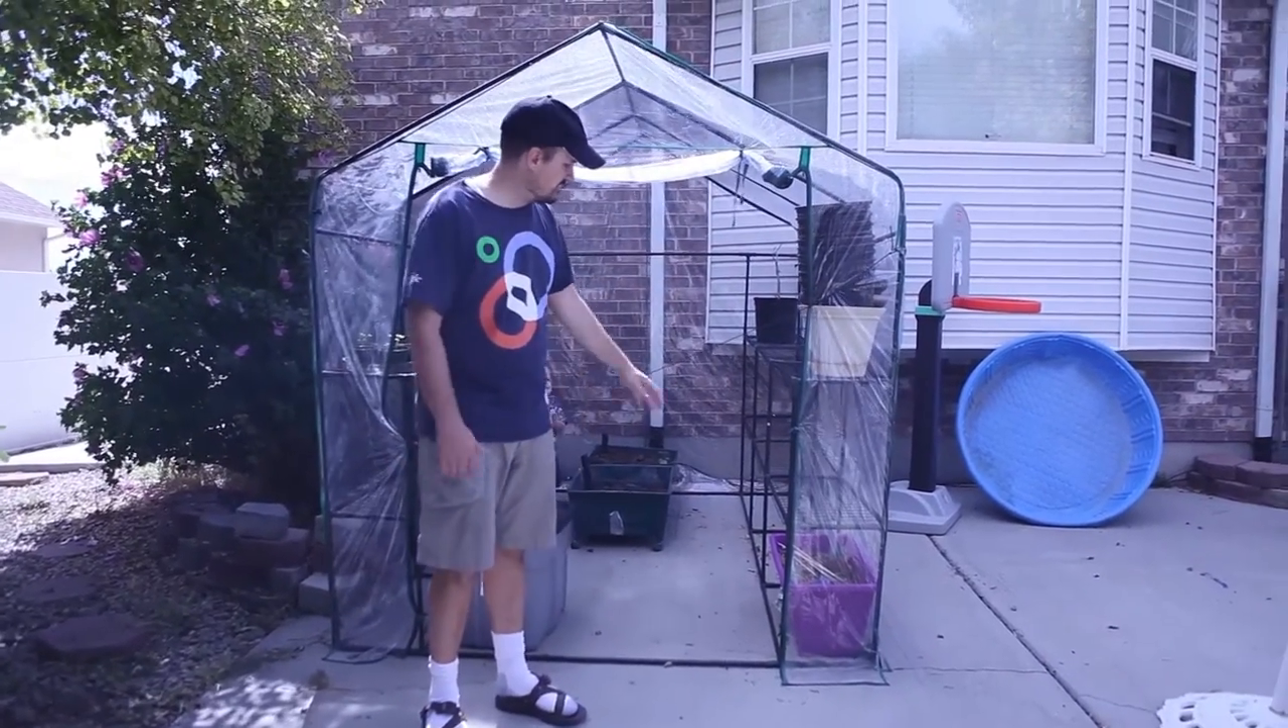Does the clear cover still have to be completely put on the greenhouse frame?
No.